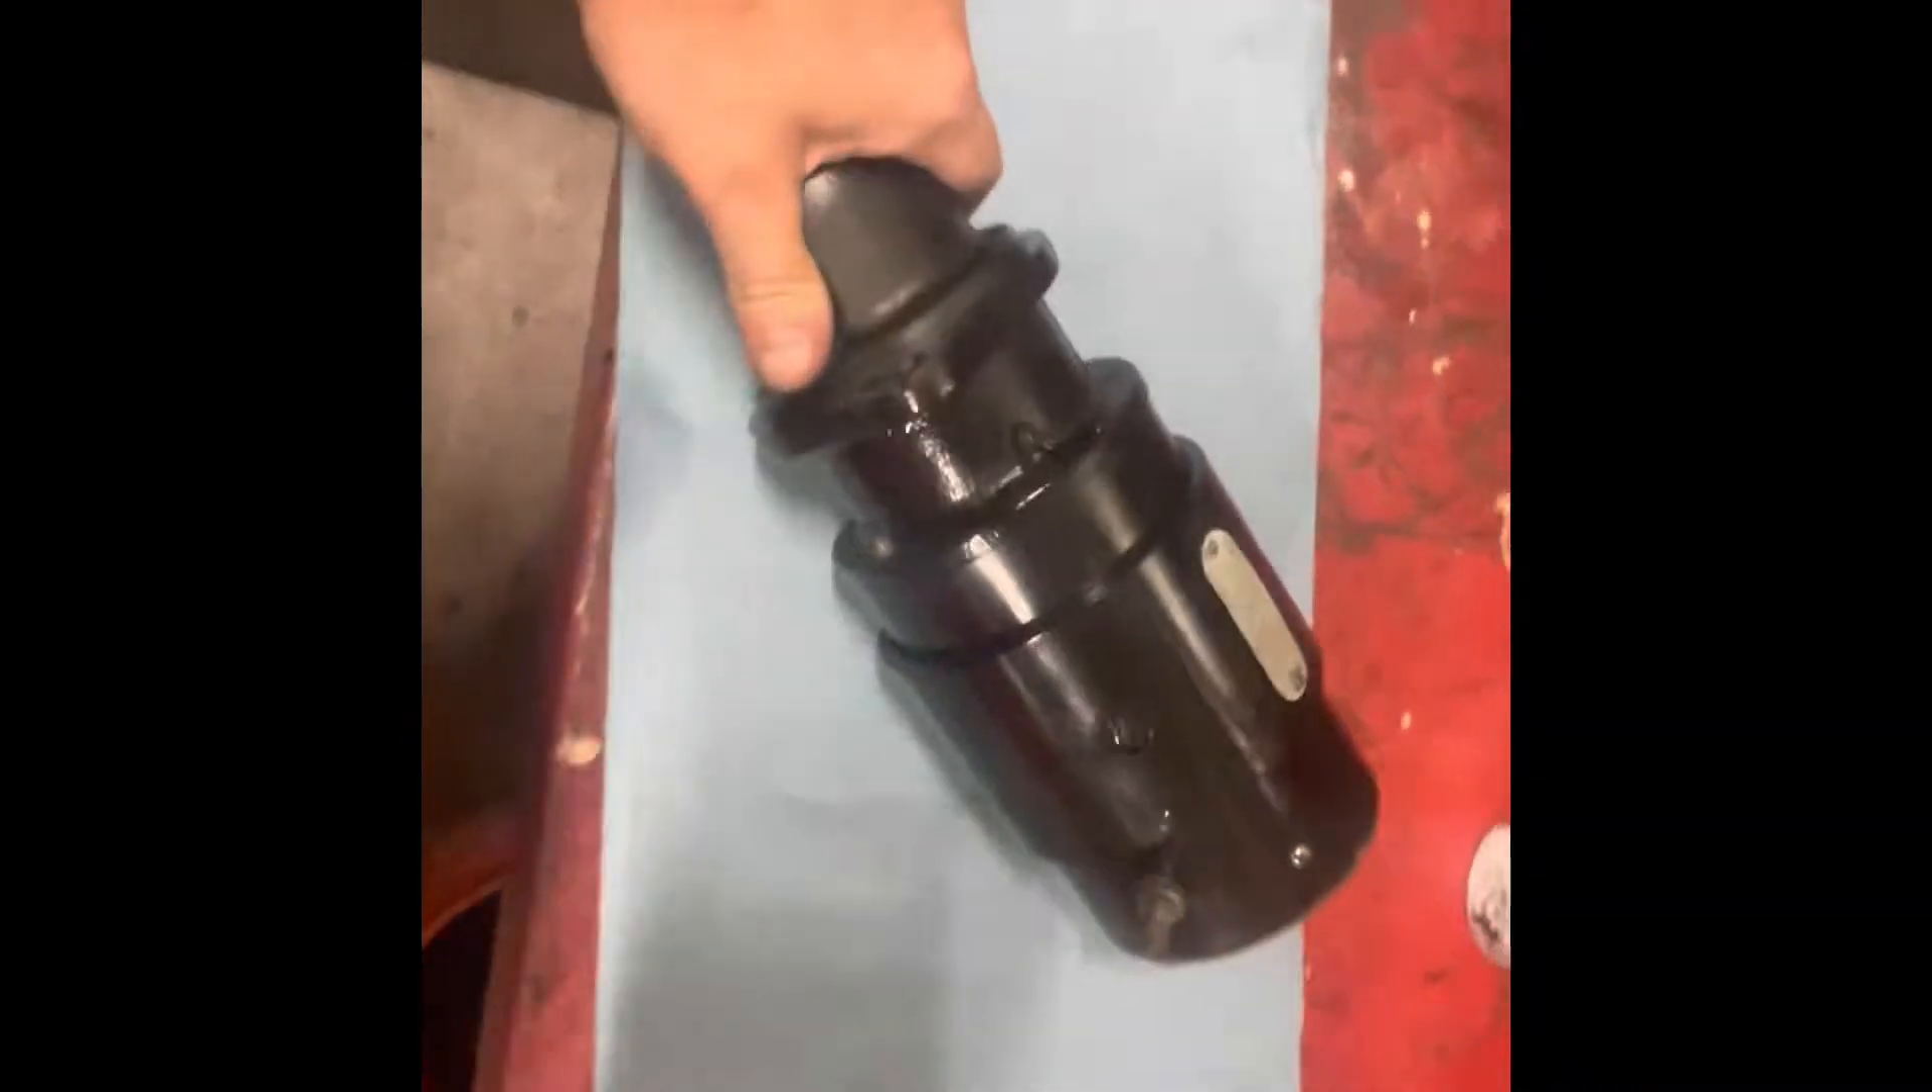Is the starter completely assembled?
Yes.